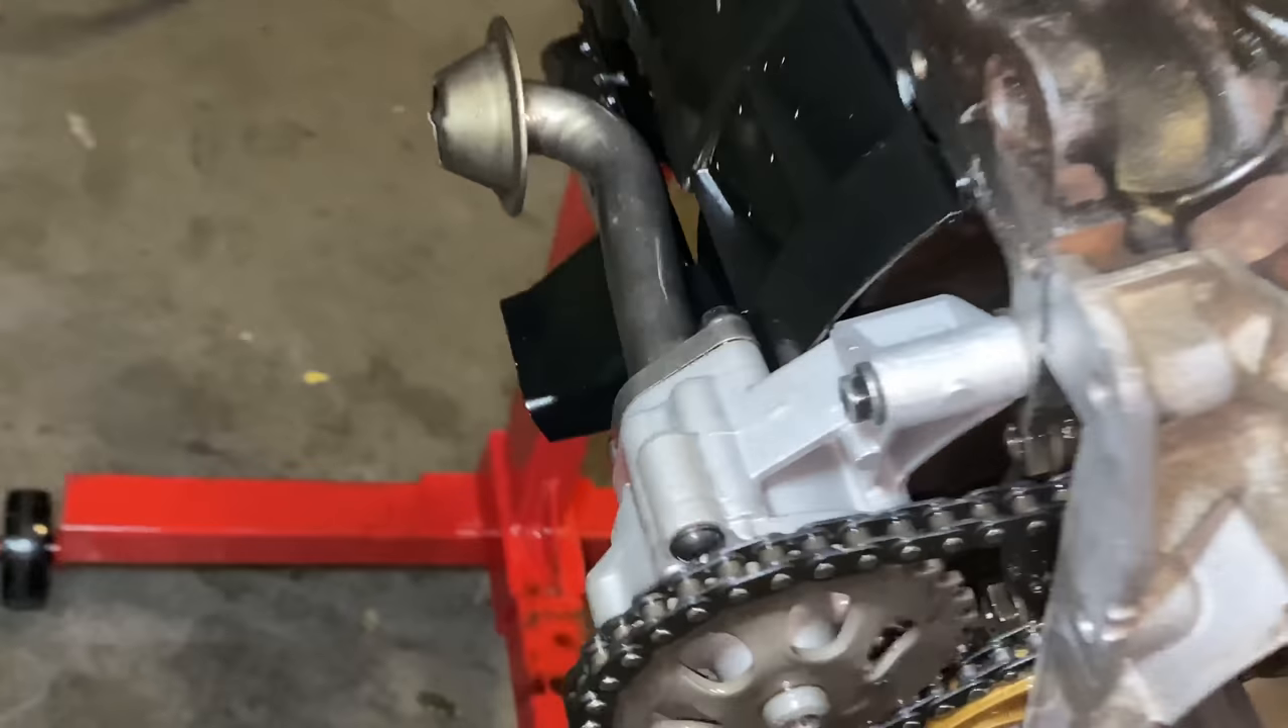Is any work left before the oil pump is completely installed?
No.